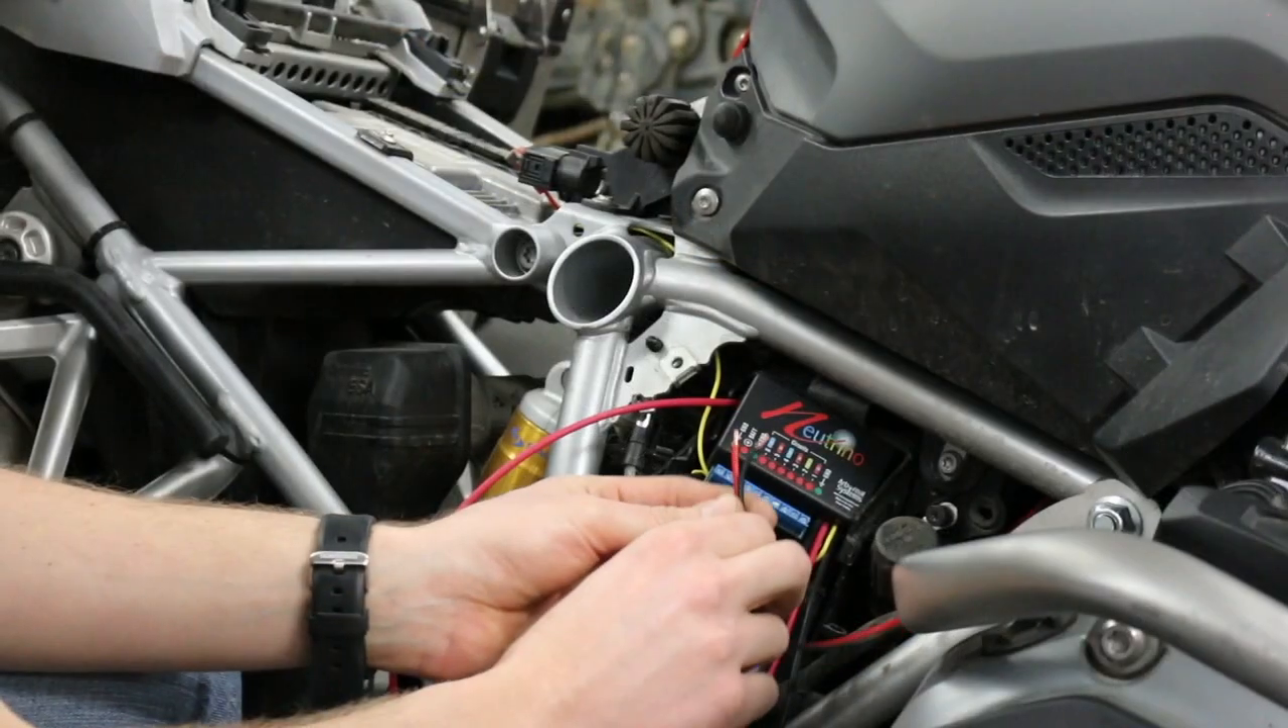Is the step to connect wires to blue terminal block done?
No.